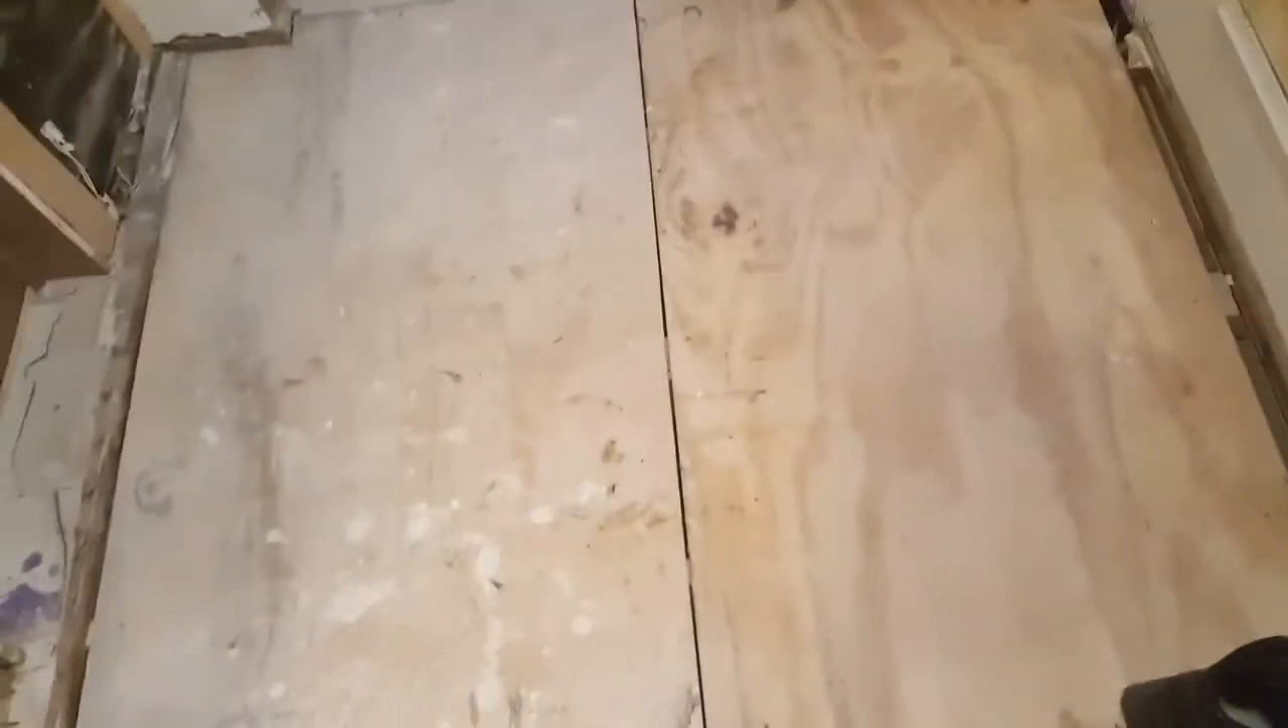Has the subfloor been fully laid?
Yes.